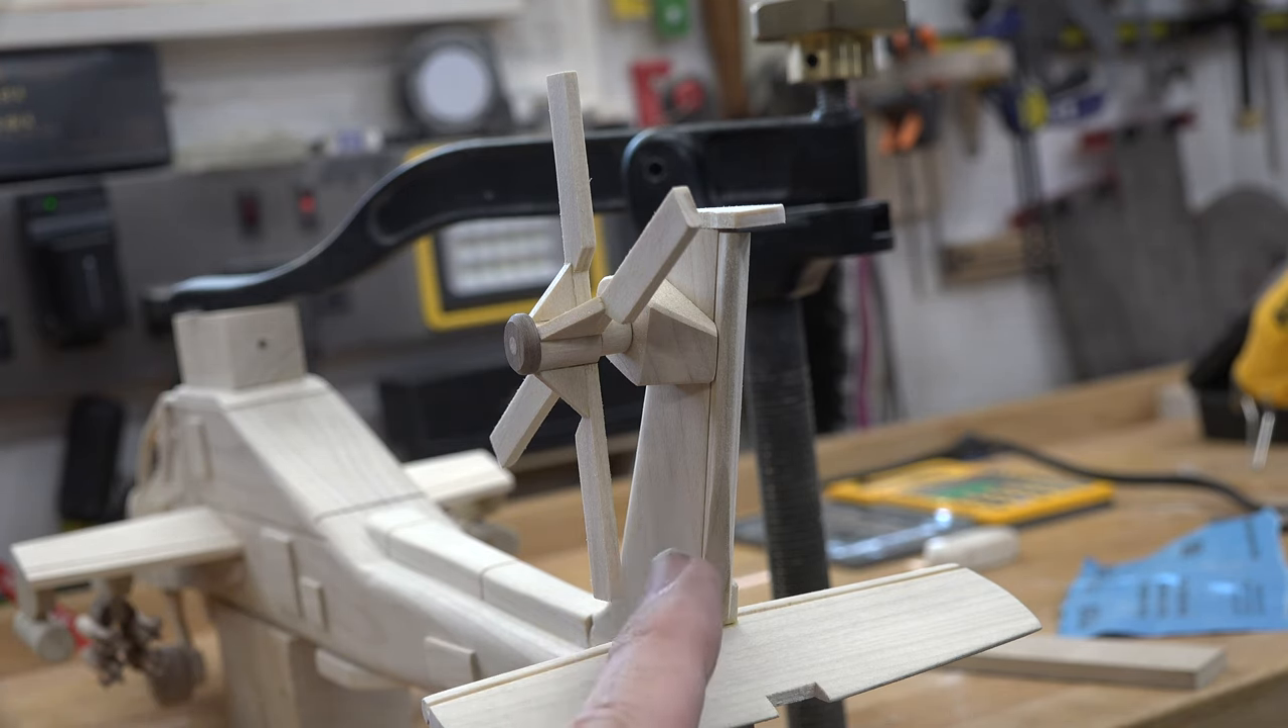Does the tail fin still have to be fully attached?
No.